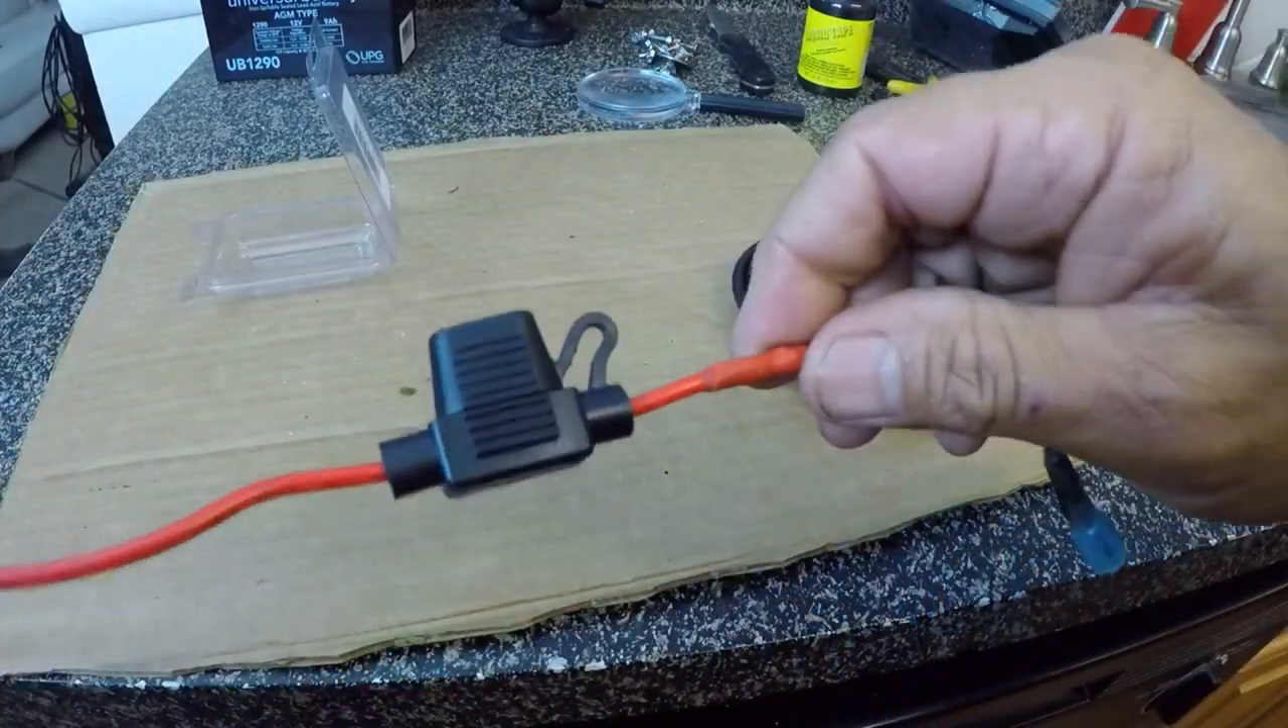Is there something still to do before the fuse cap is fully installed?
No.